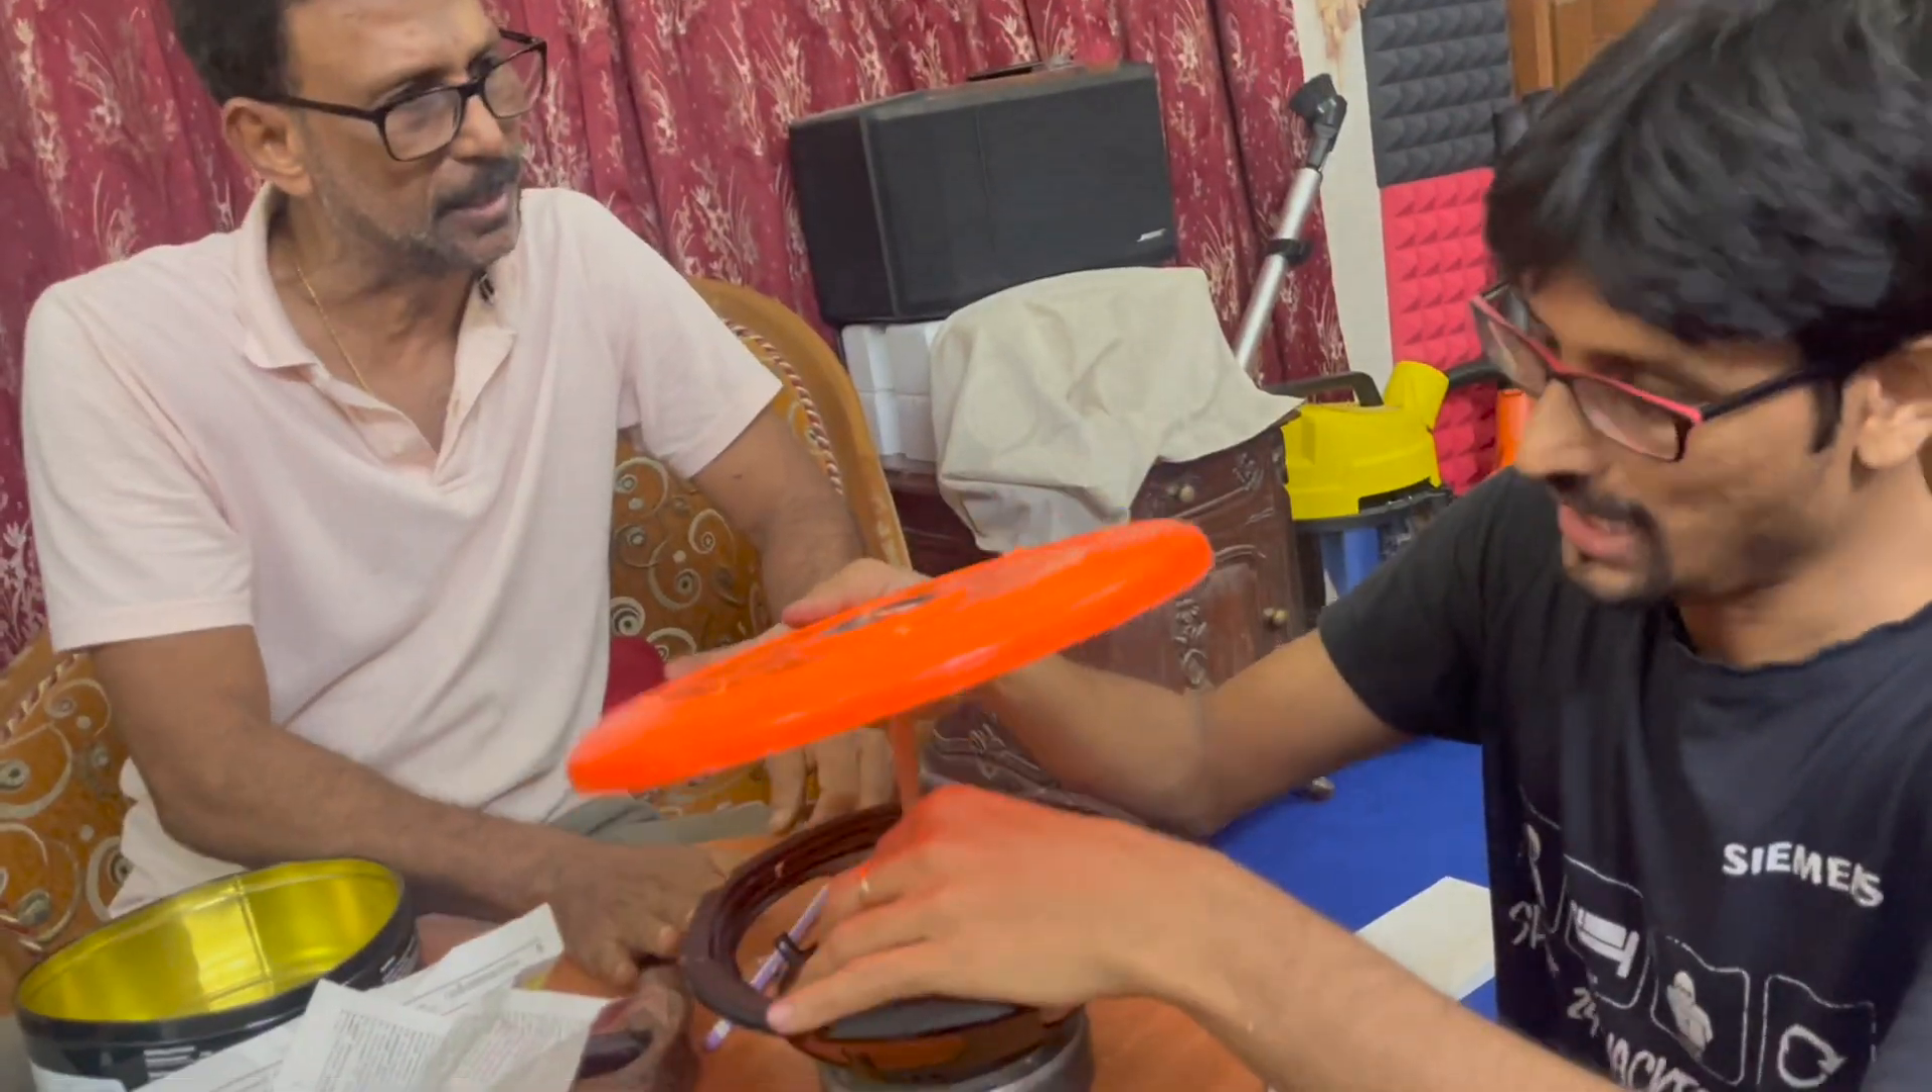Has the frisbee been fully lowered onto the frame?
No.